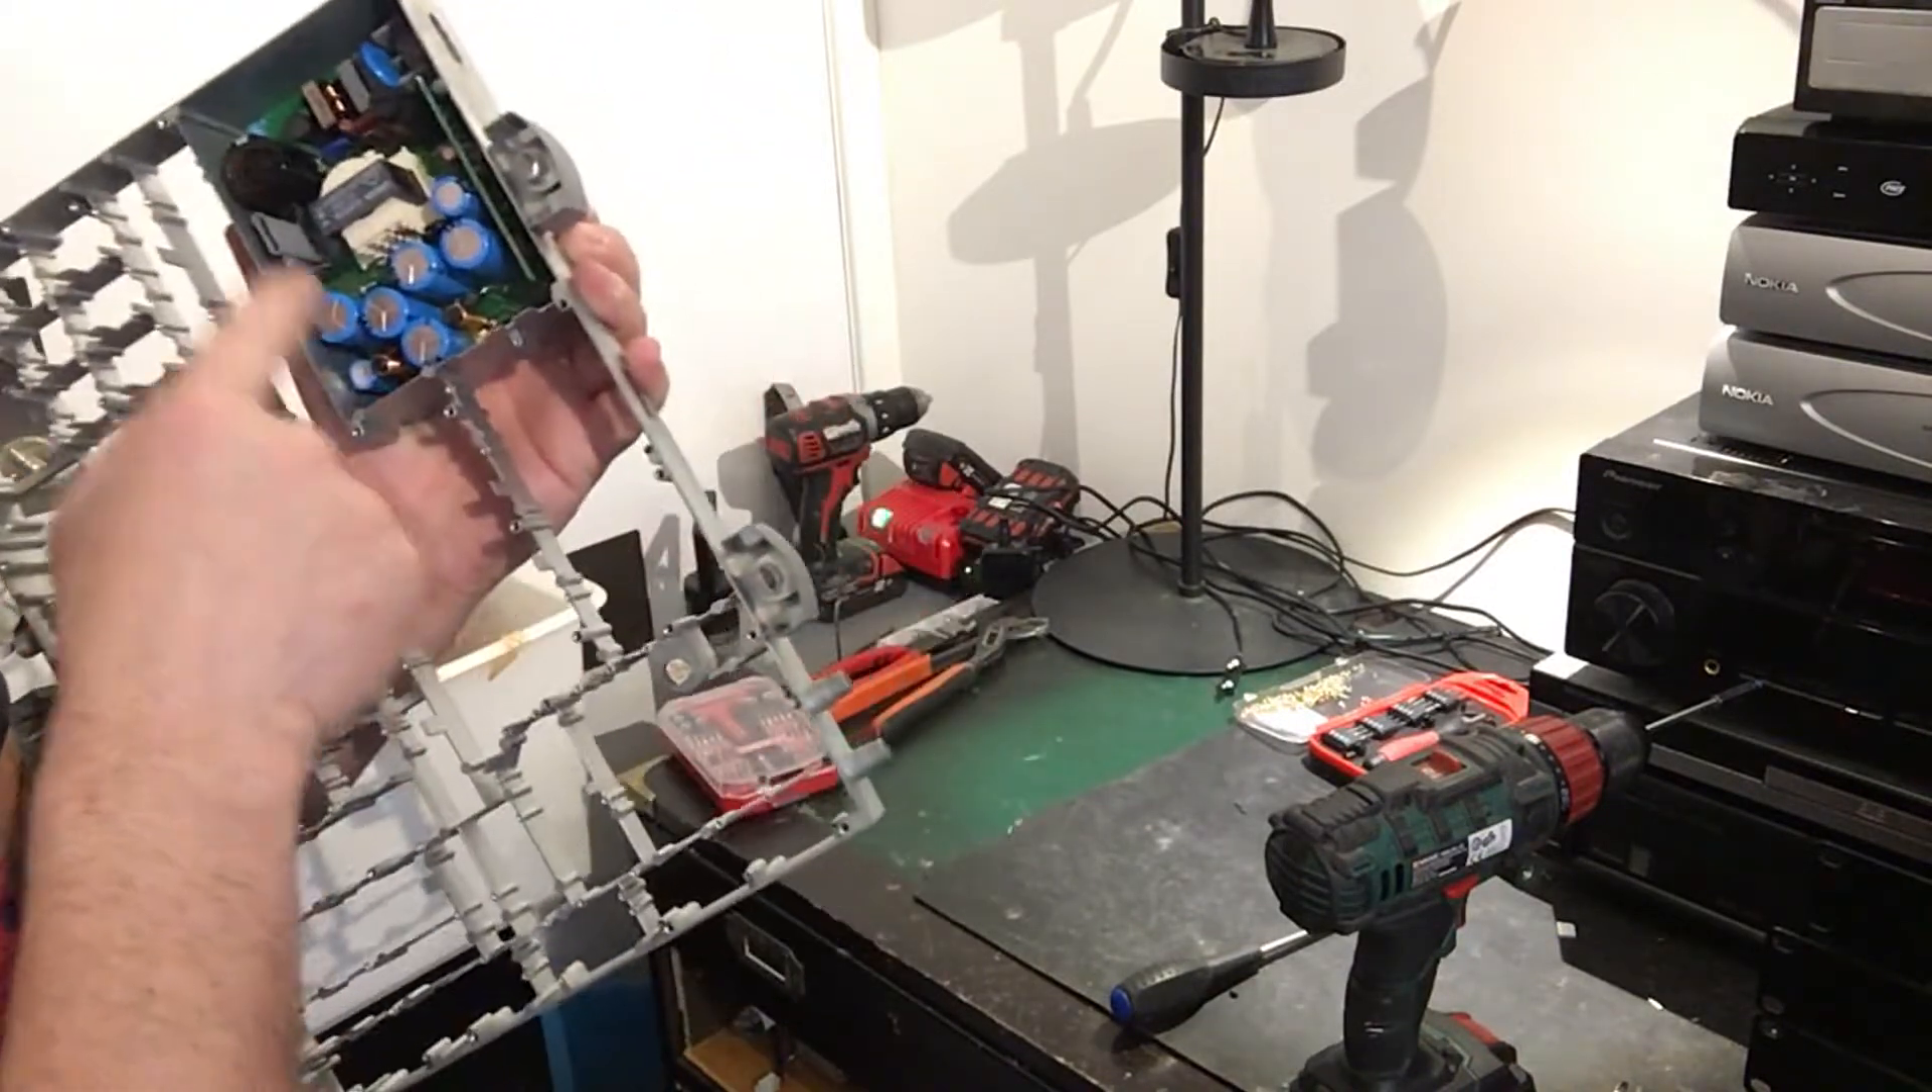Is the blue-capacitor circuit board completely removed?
No.